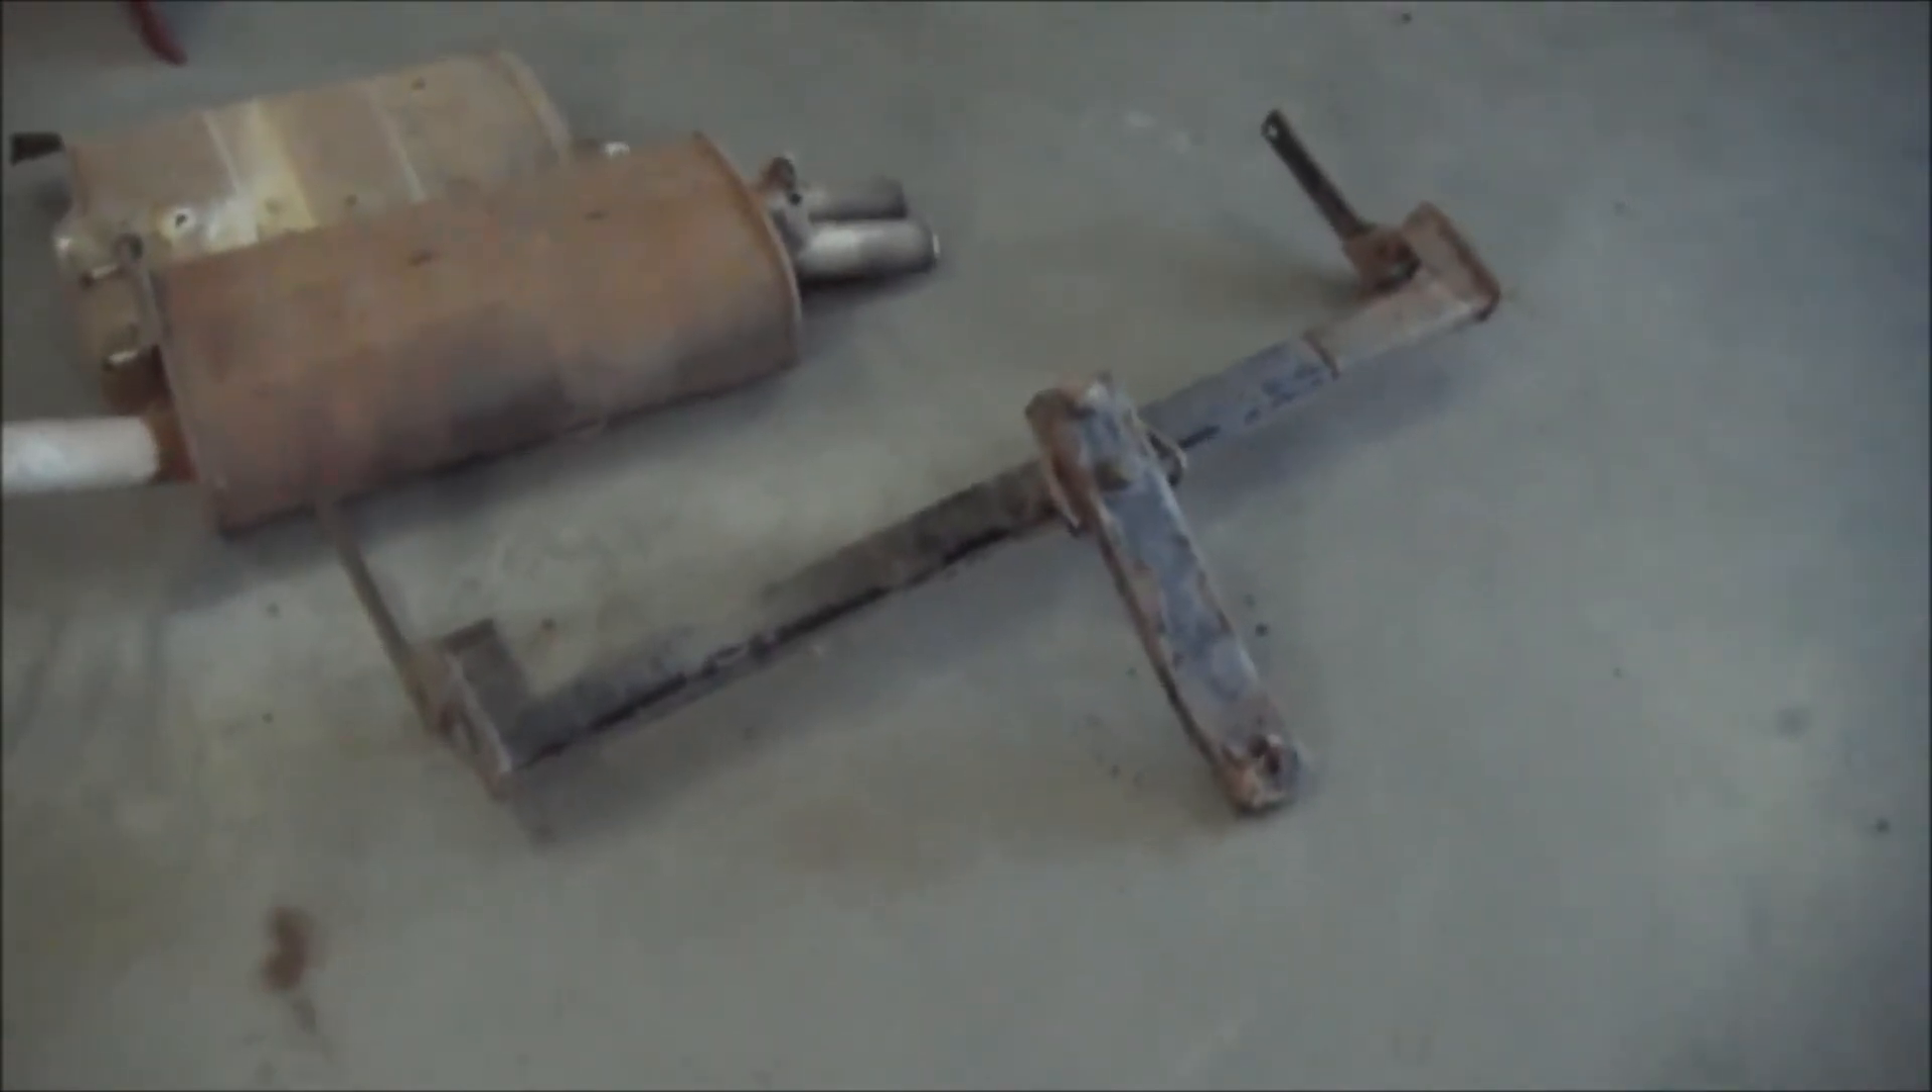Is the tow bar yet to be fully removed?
No.